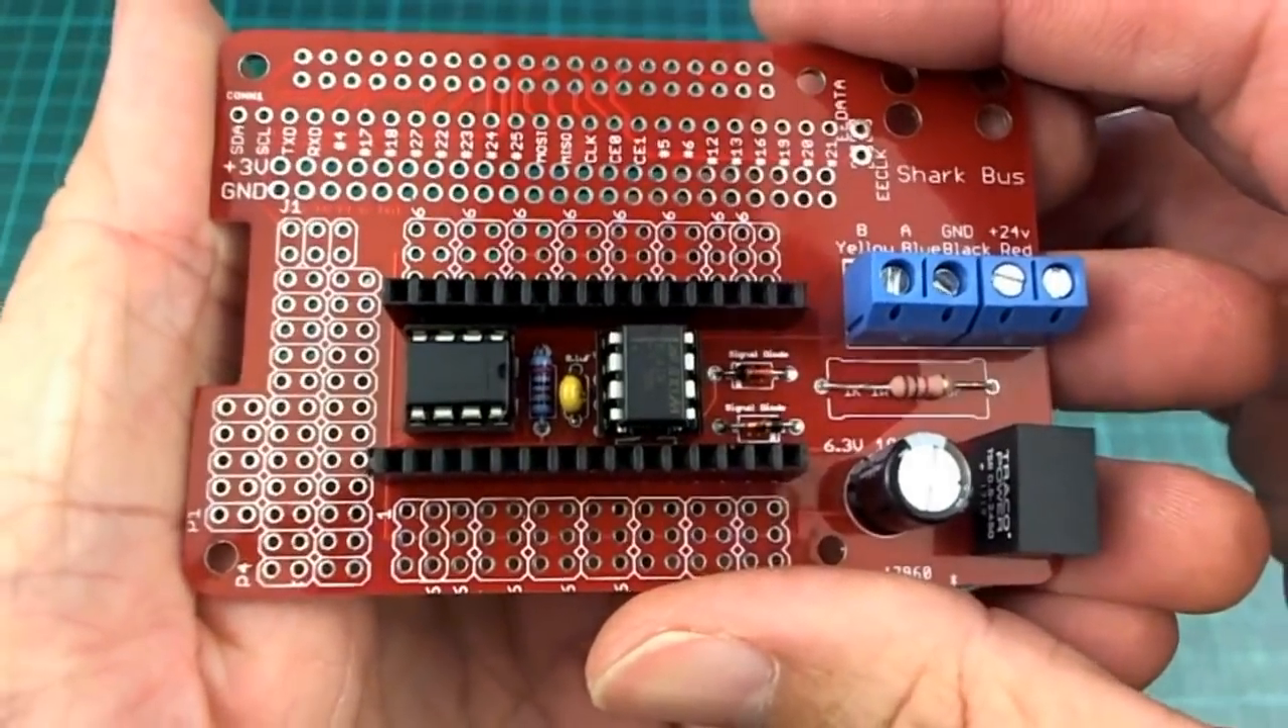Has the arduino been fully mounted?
No.